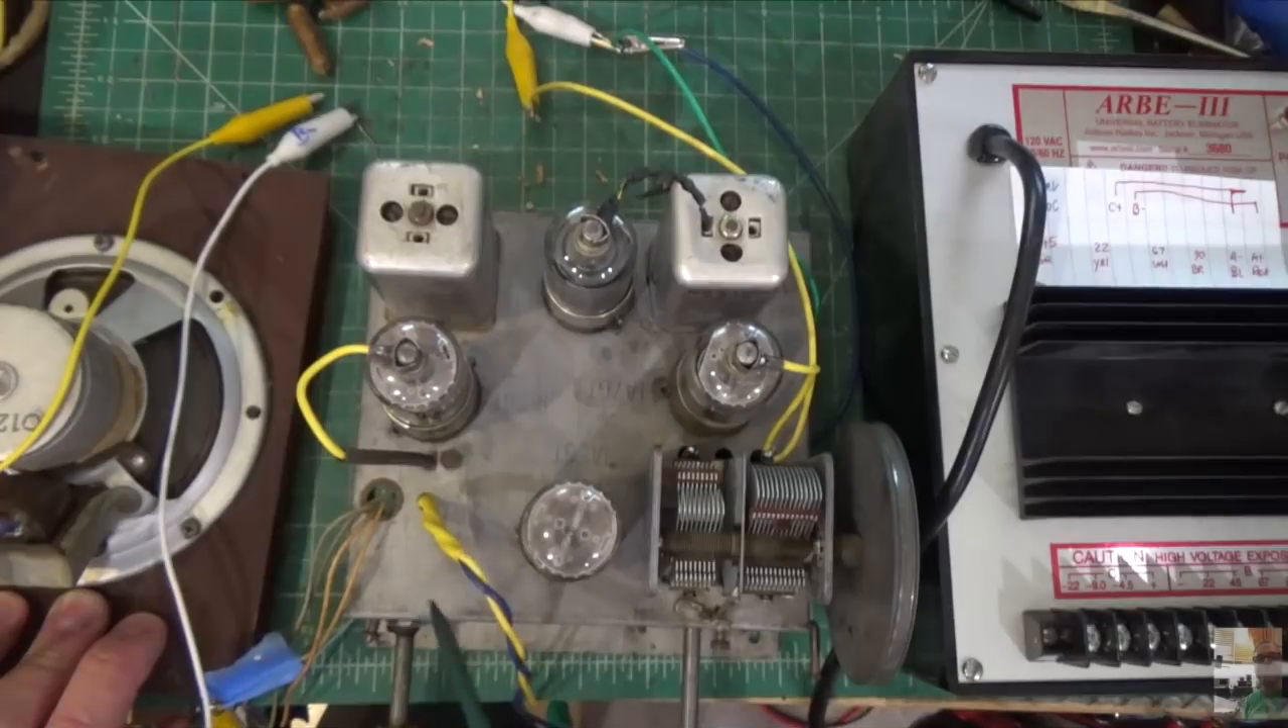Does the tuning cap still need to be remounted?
No.